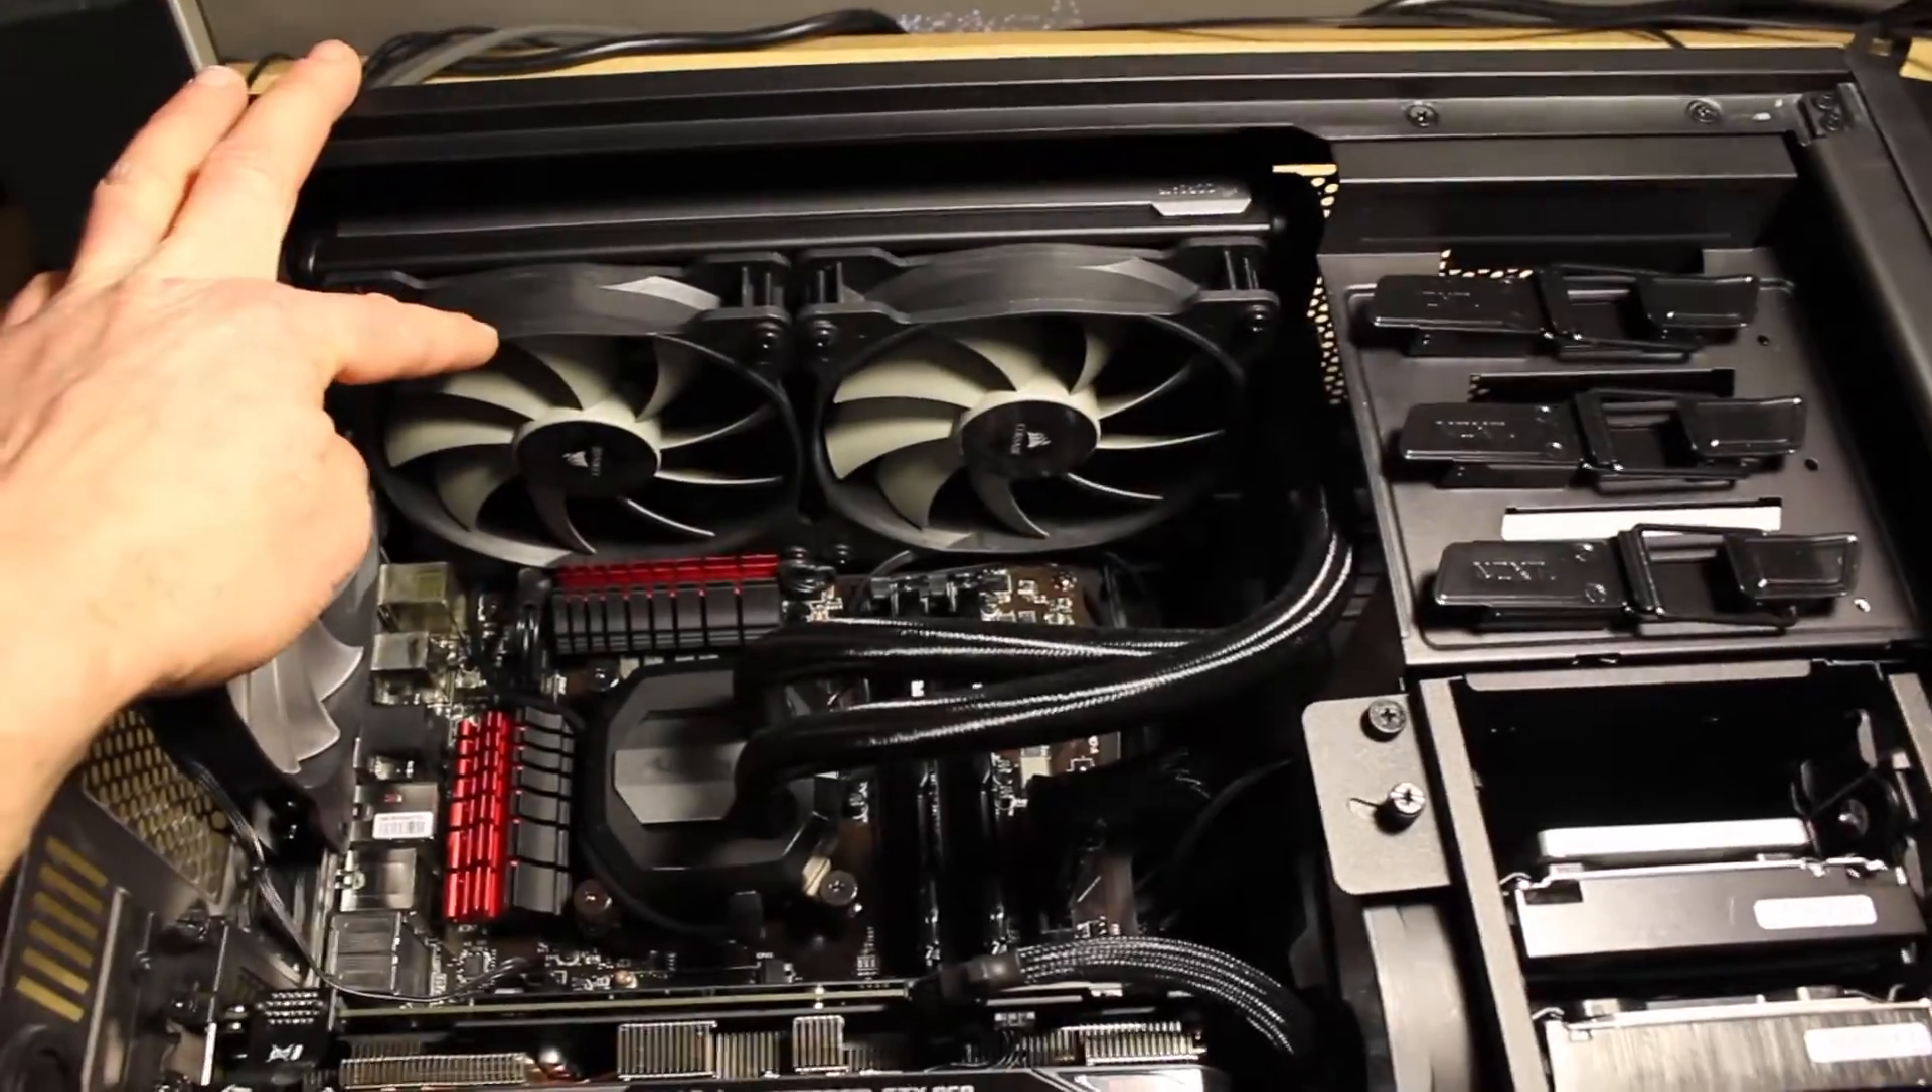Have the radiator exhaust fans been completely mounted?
Yes.